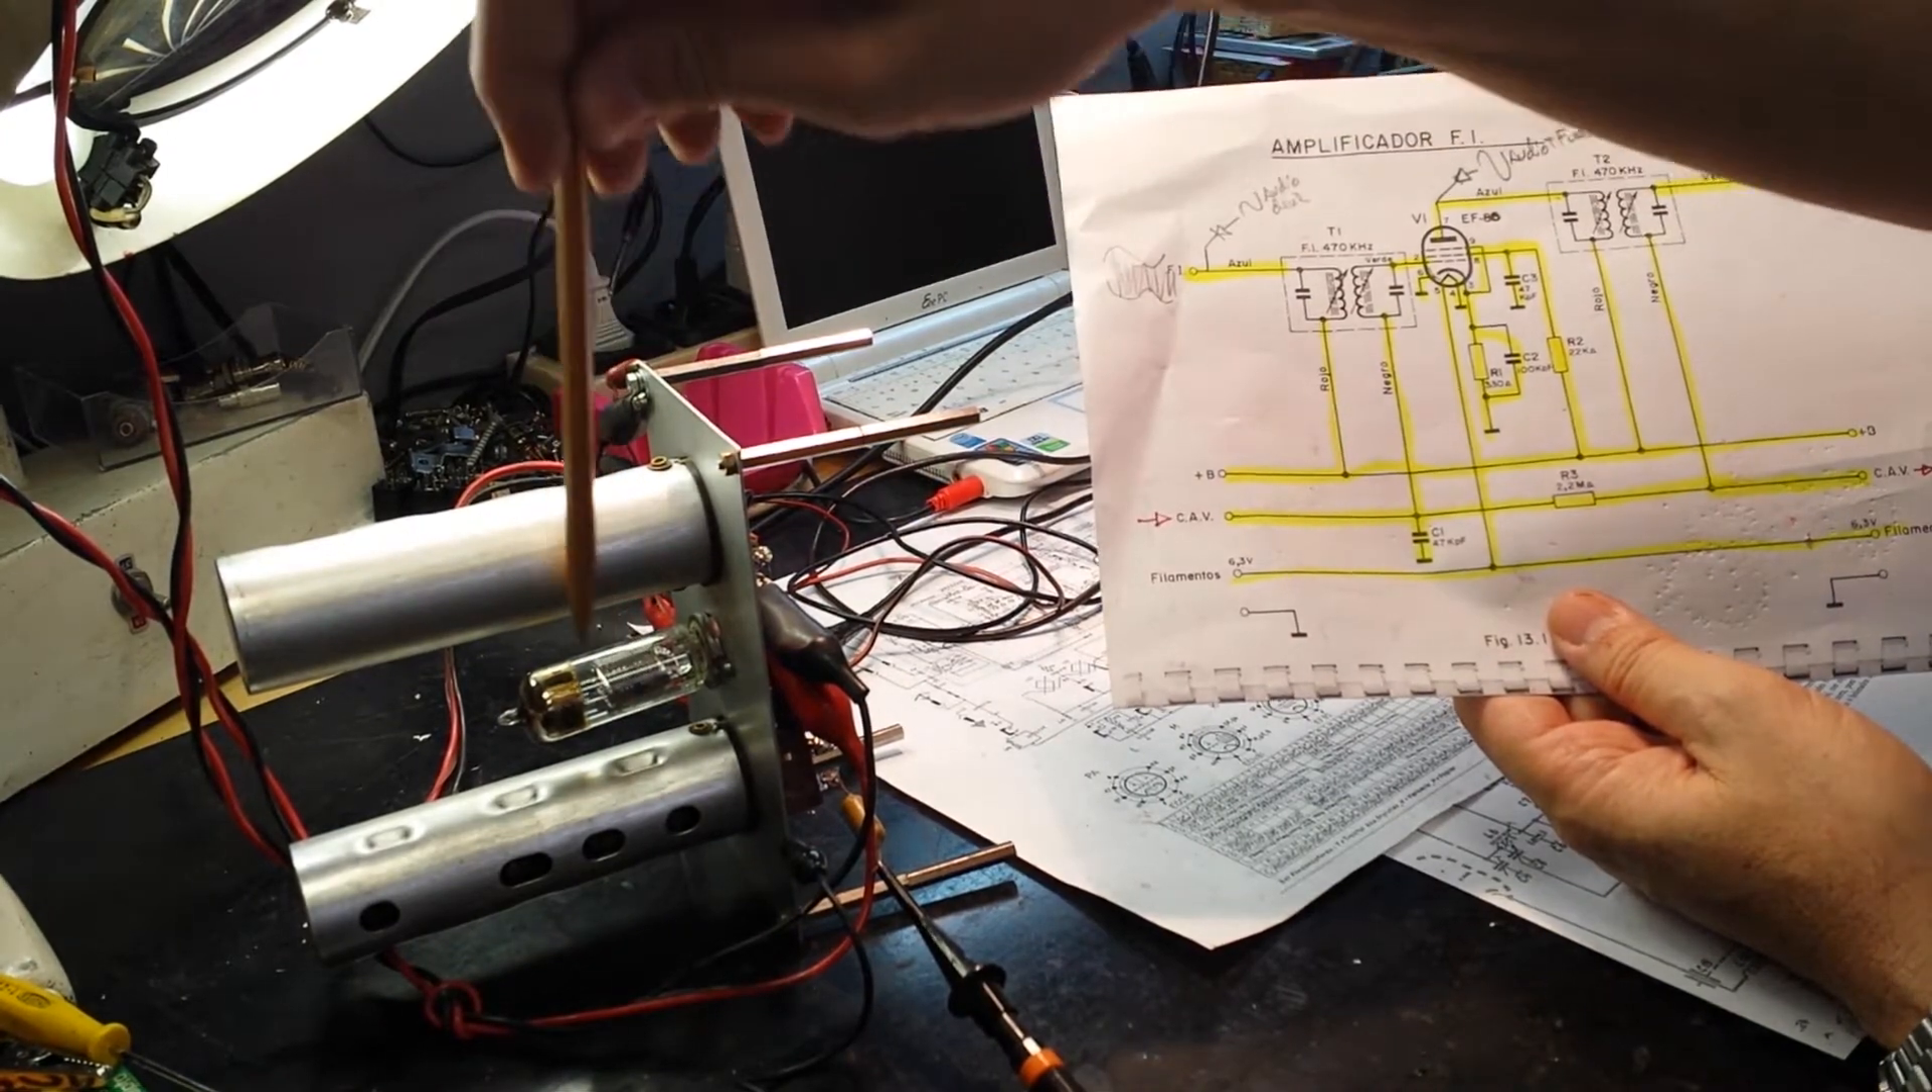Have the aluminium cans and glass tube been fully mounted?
Yes.